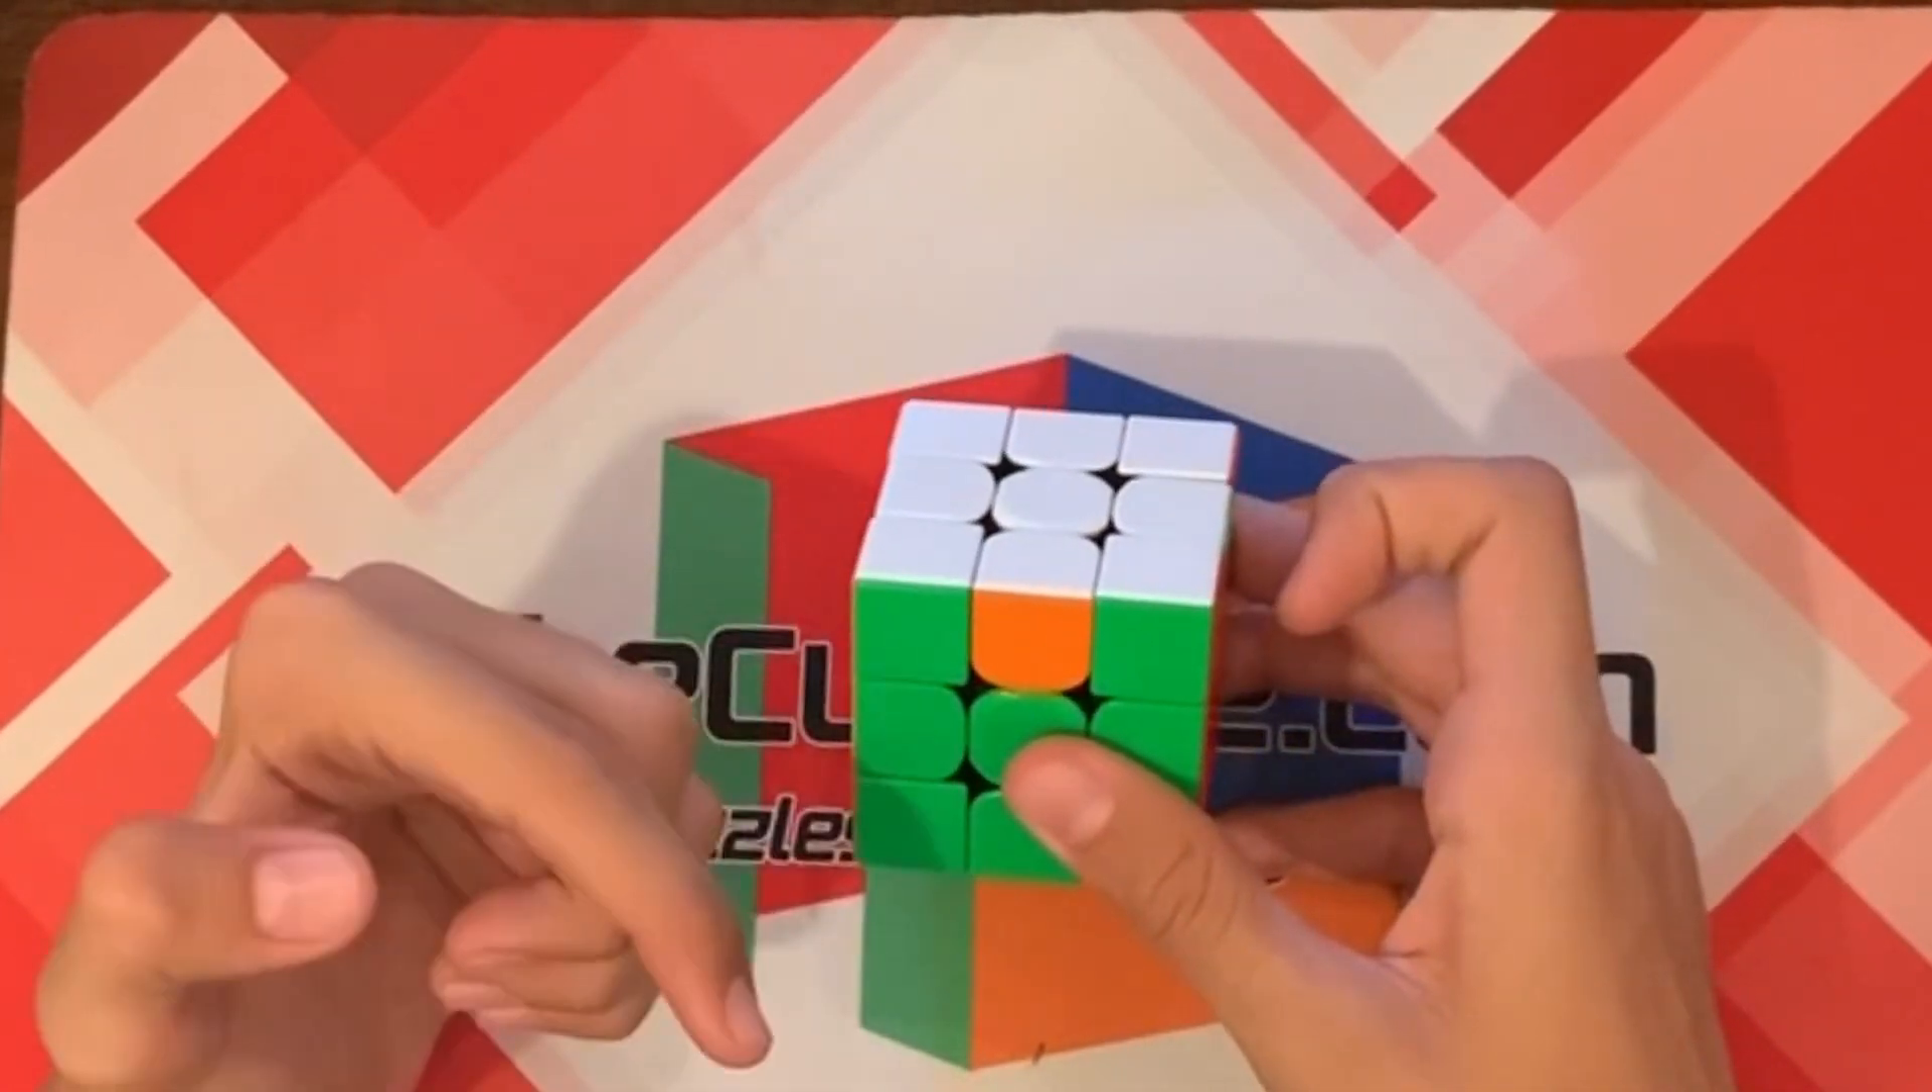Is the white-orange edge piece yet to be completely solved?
Yes.